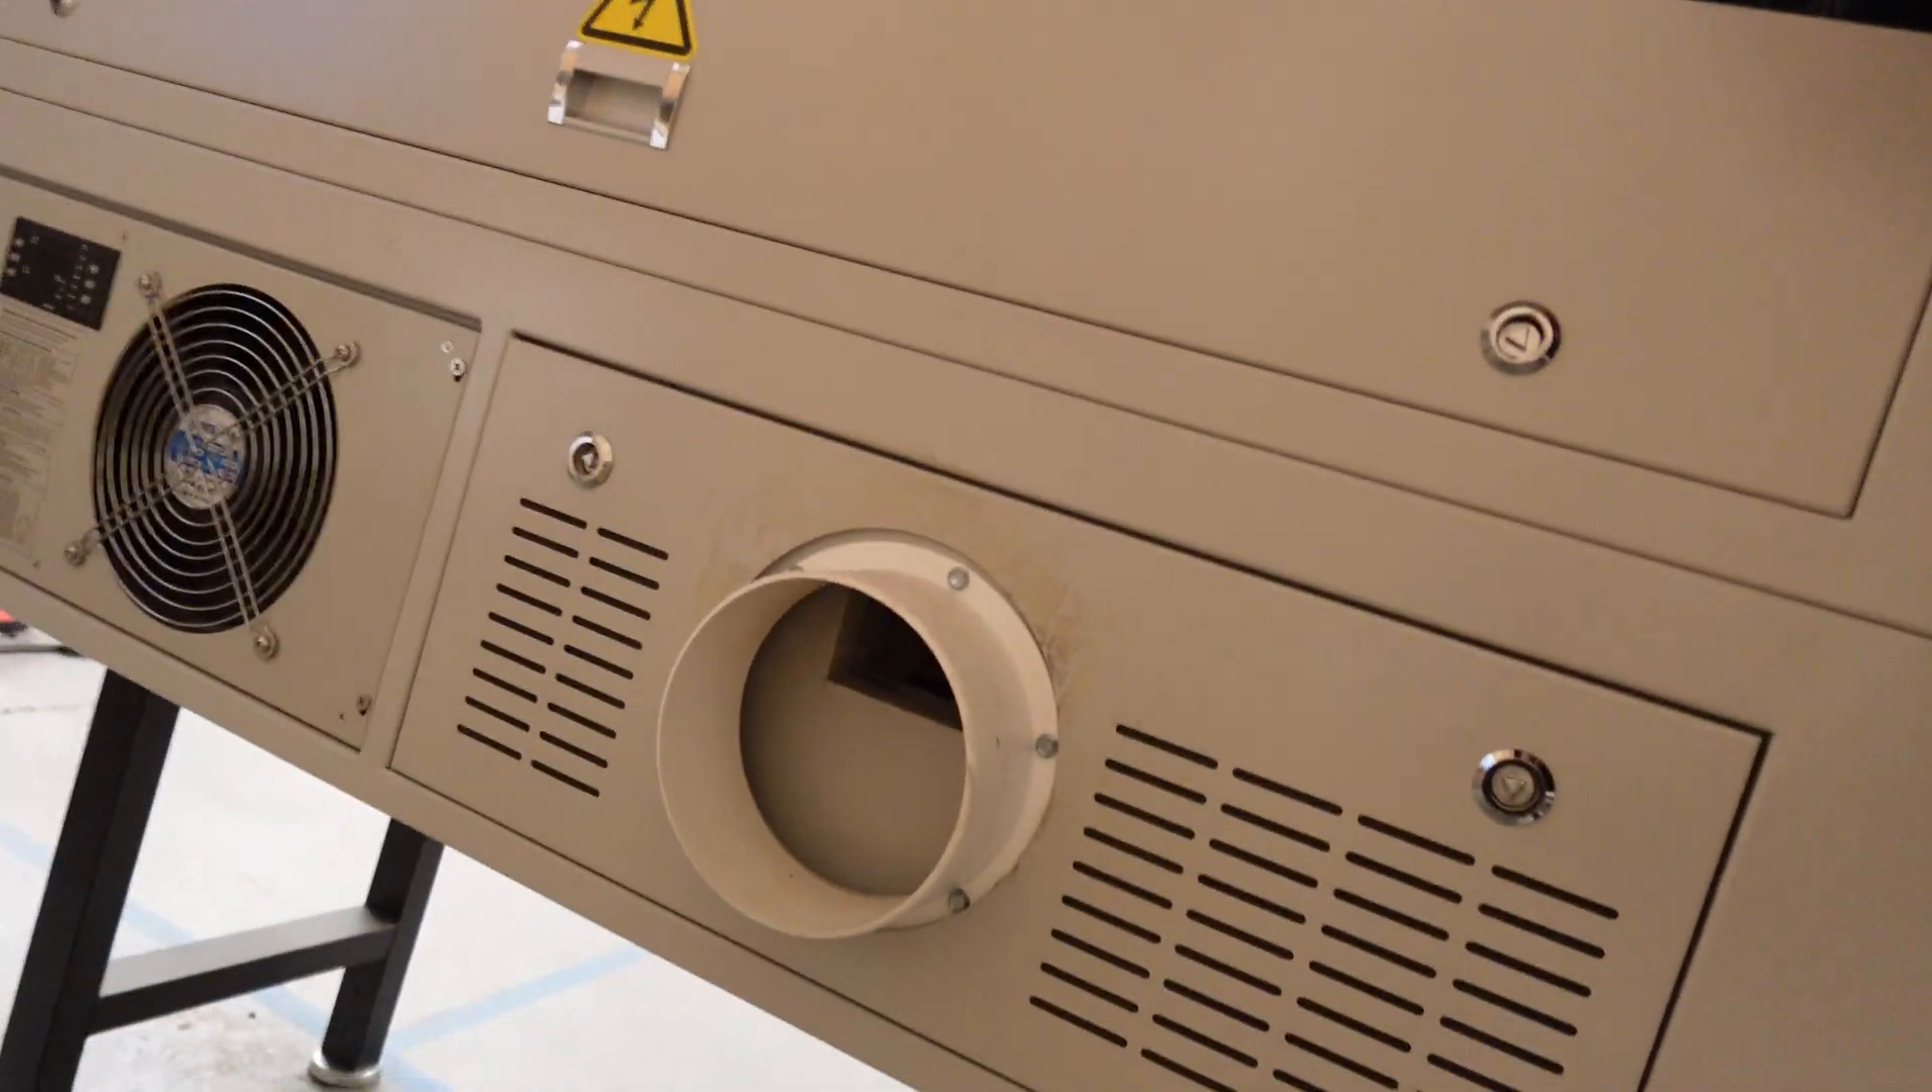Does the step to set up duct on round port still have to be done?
Yes.